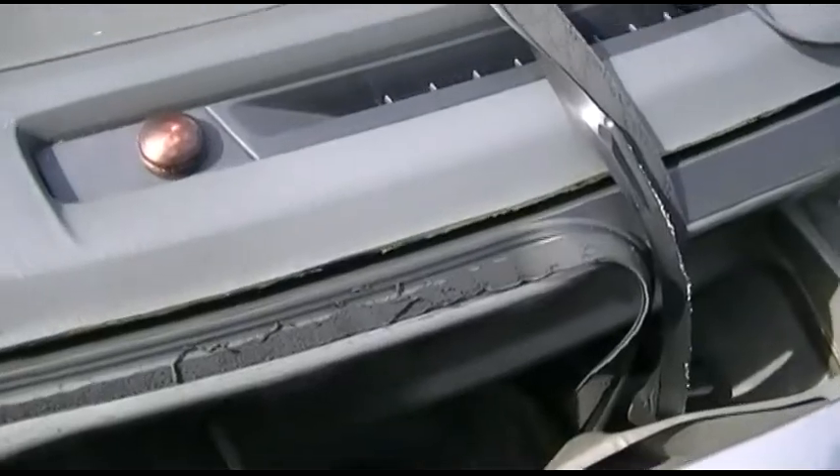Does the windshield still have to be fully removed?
No.